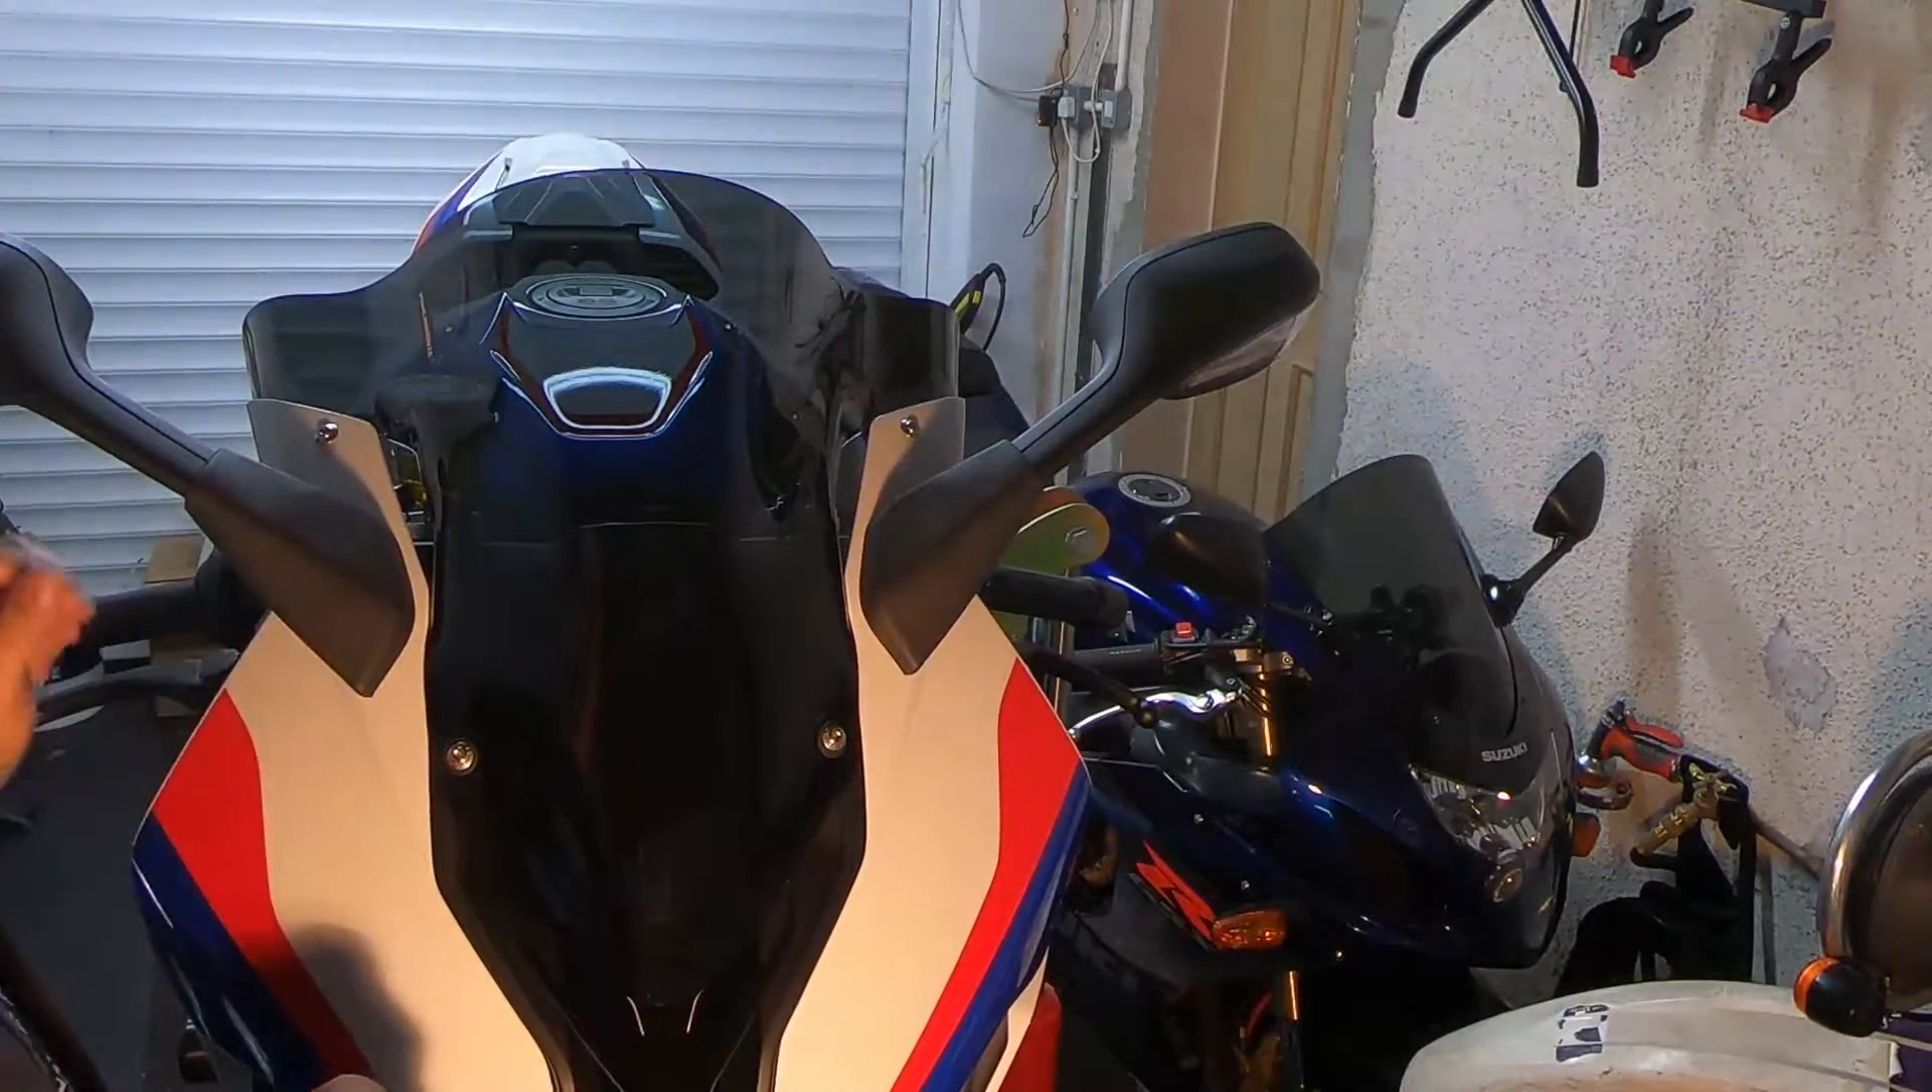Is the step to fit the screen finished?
Yes.